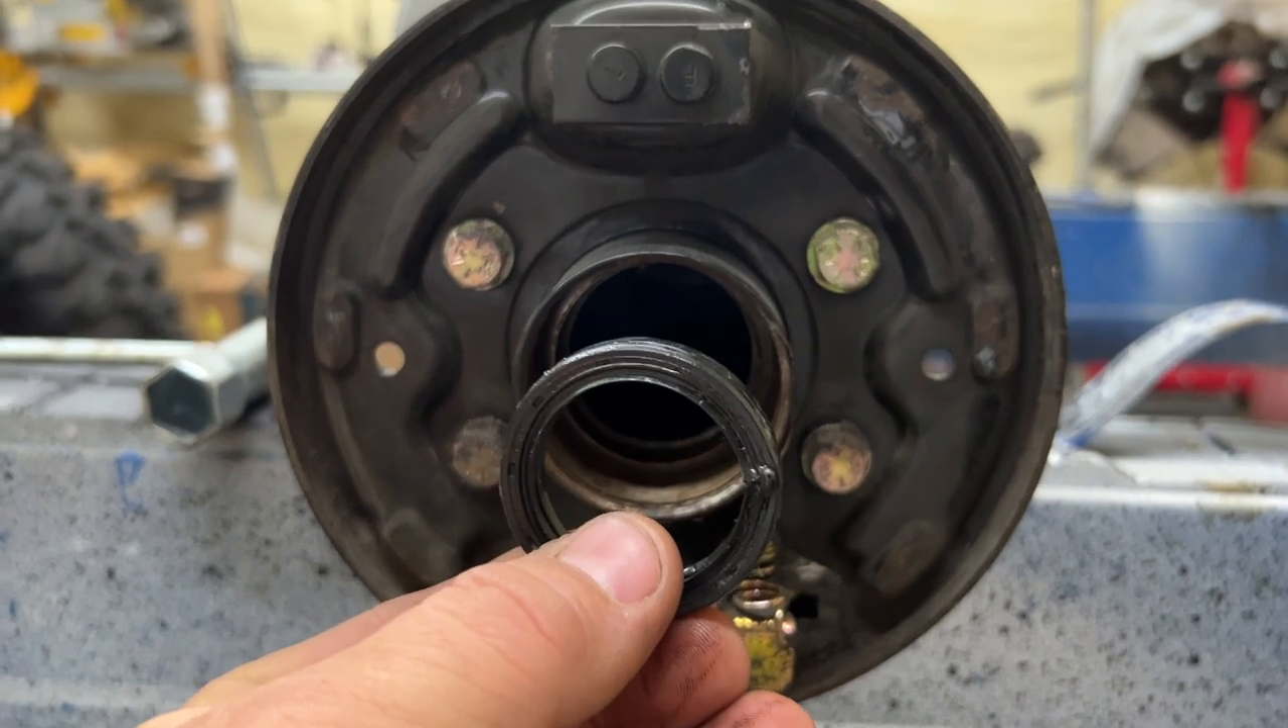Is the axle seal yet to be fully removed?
No.